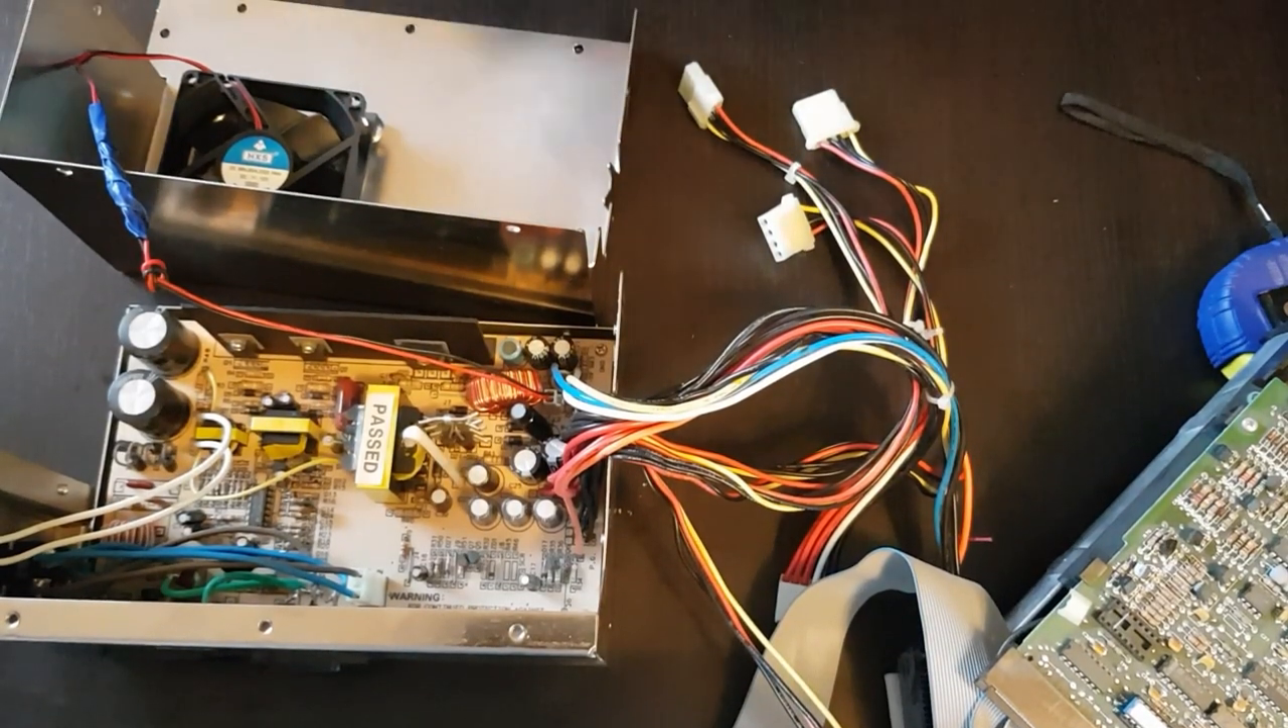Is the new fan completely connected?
Yes.